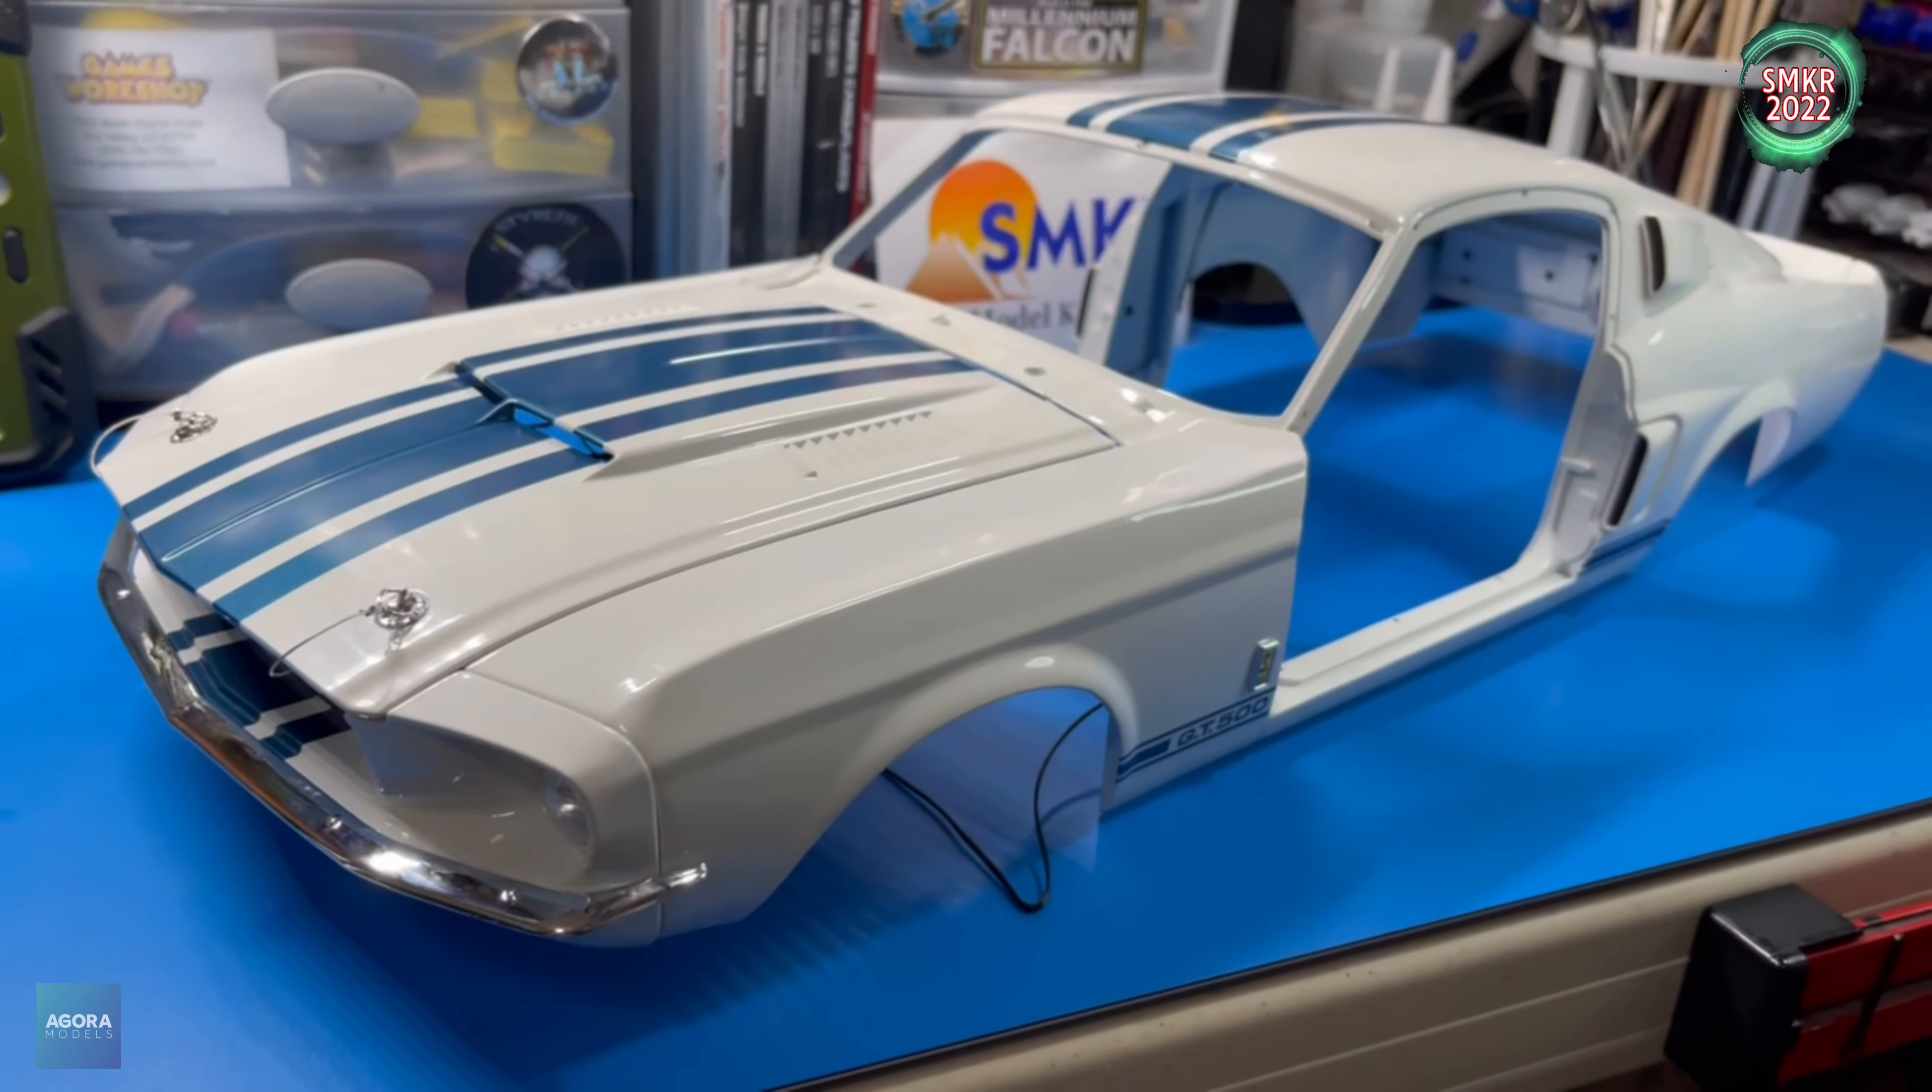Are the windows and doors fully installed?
No.